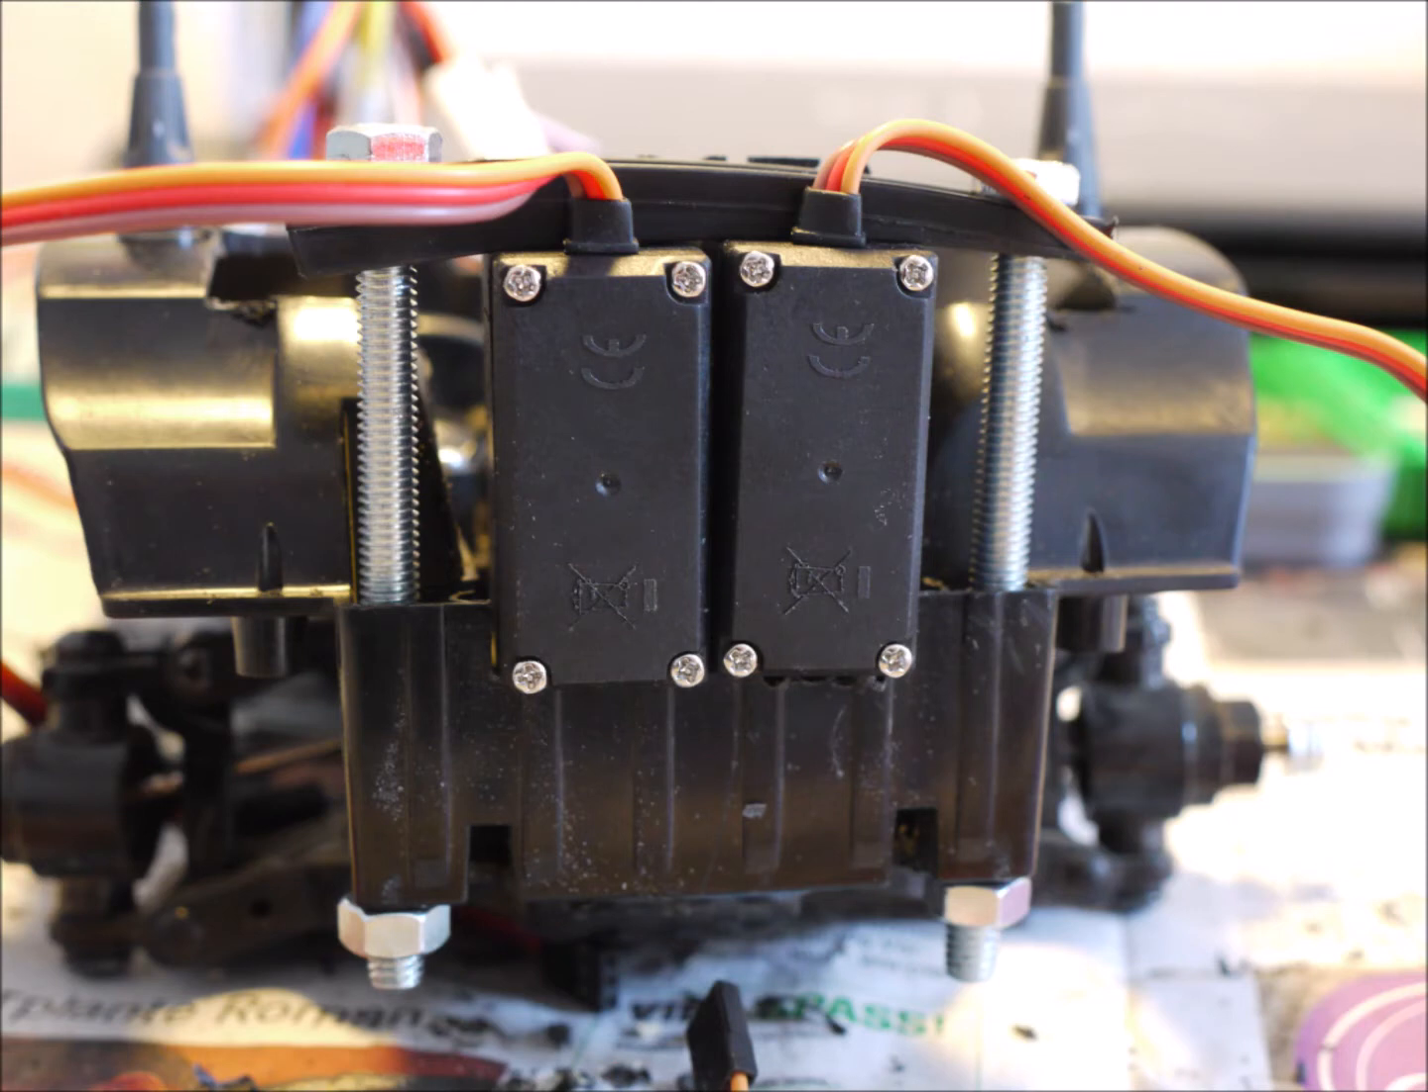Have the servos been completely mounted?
Yes.